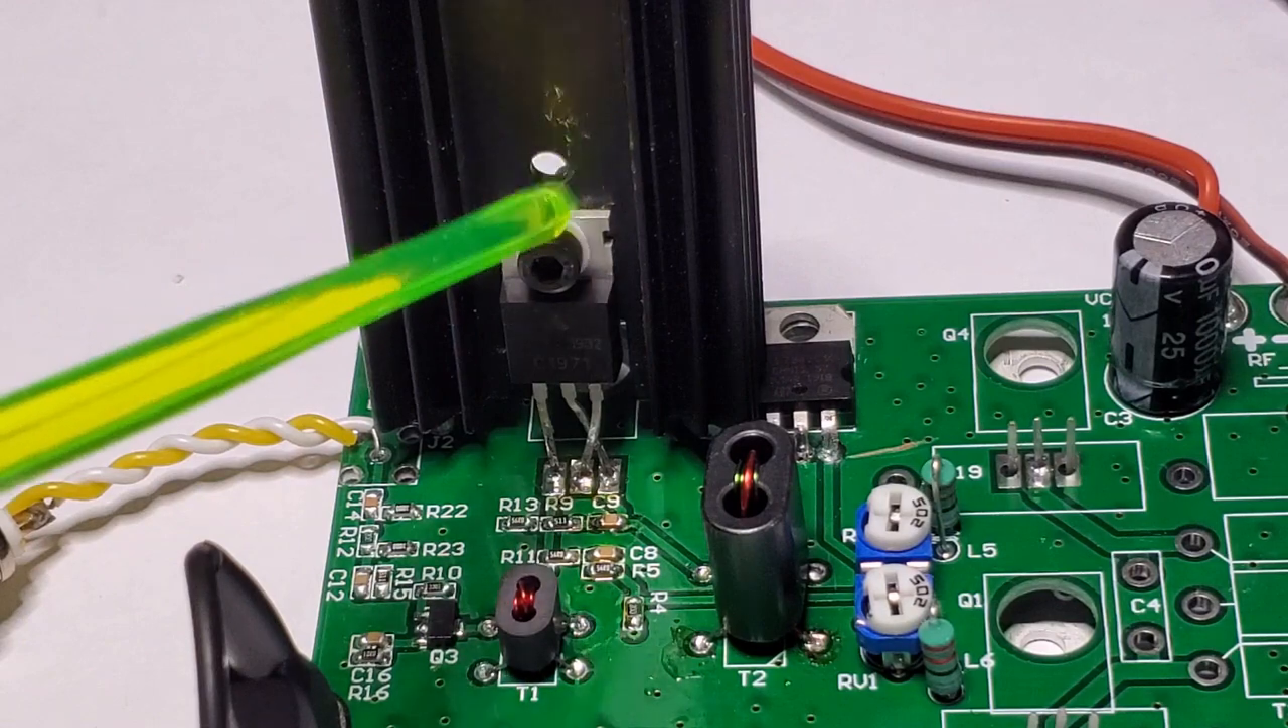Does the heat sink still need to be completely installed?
No.